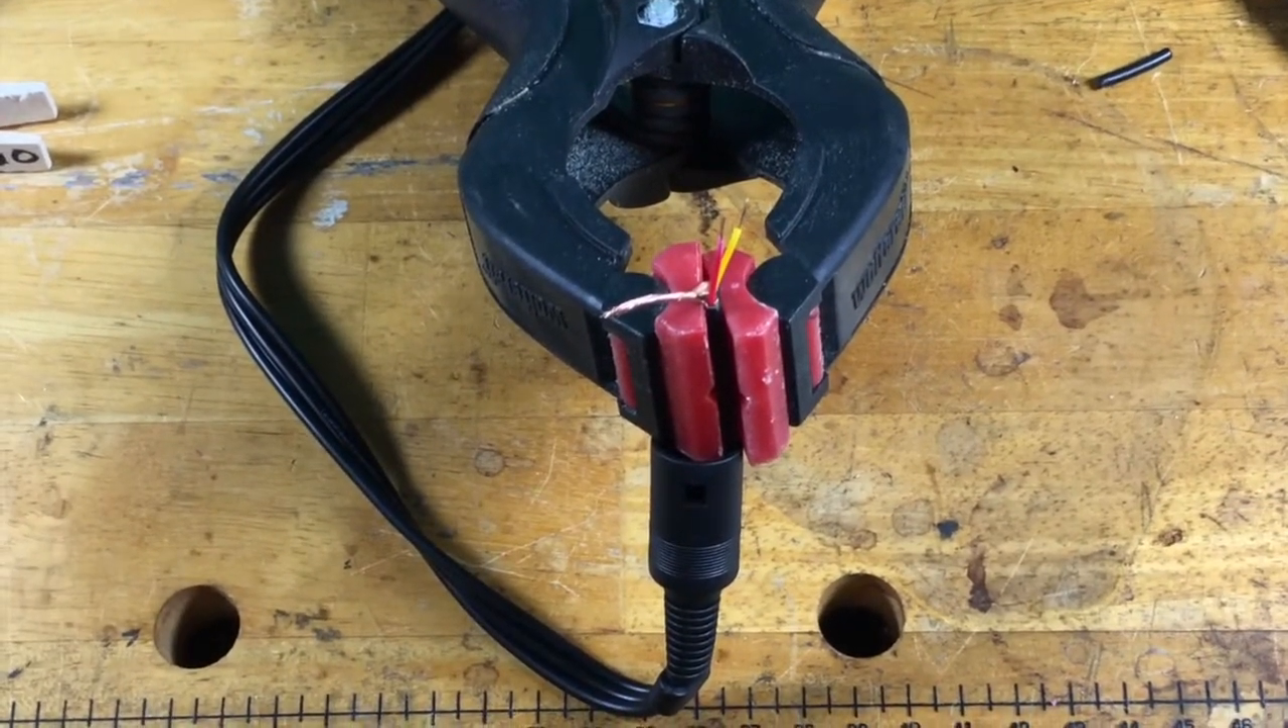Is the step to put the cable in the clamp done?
Yes.